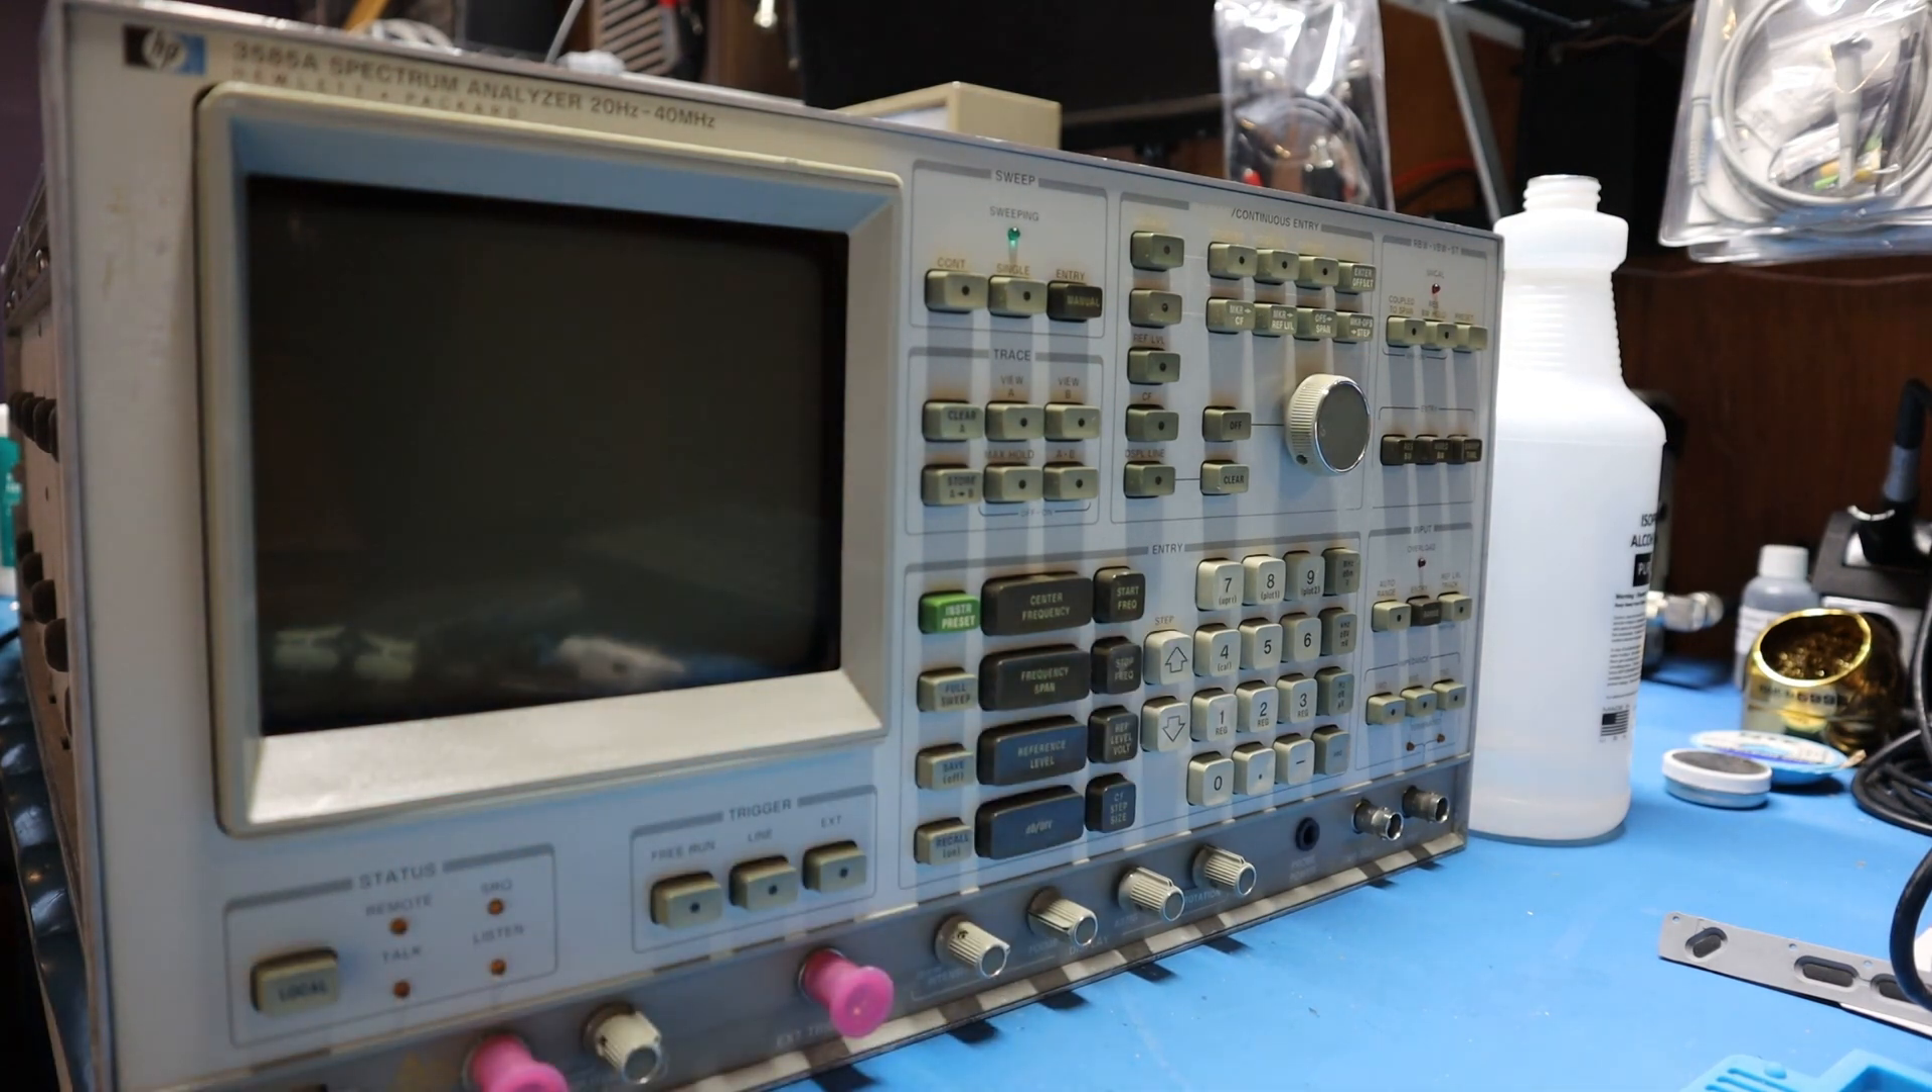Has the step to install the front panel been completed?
Yes.